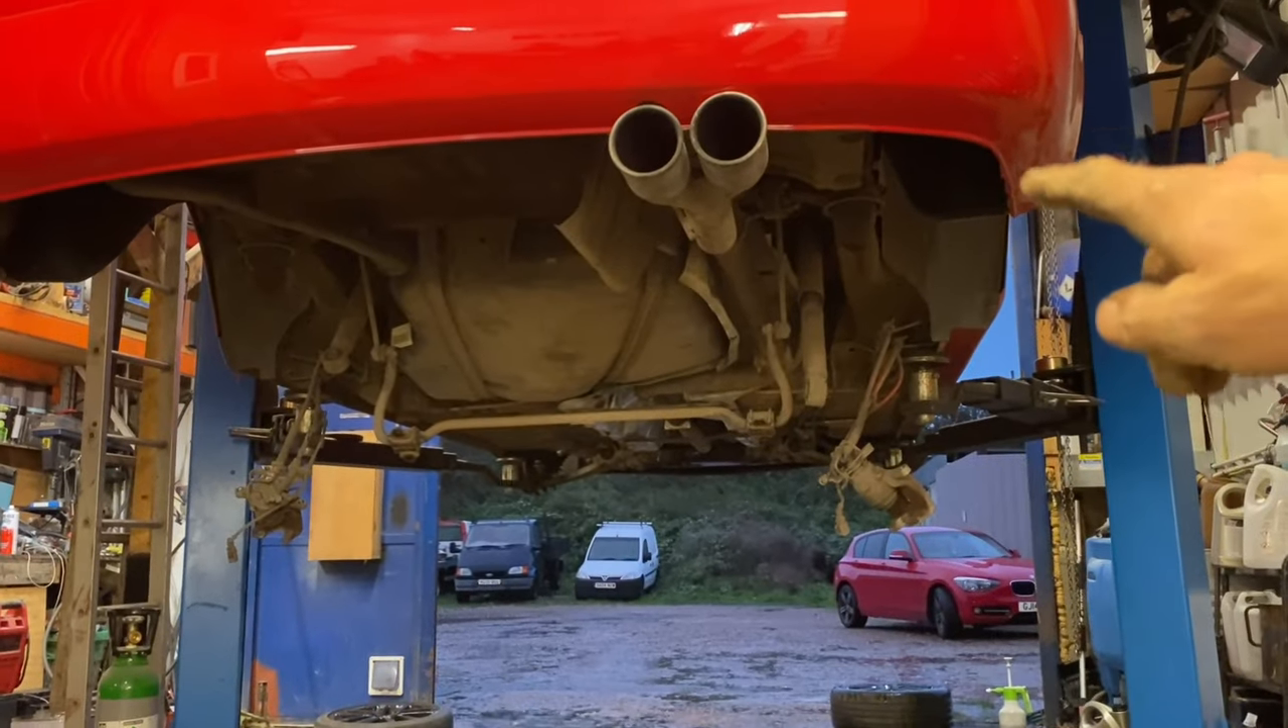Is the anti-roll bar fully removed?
No.